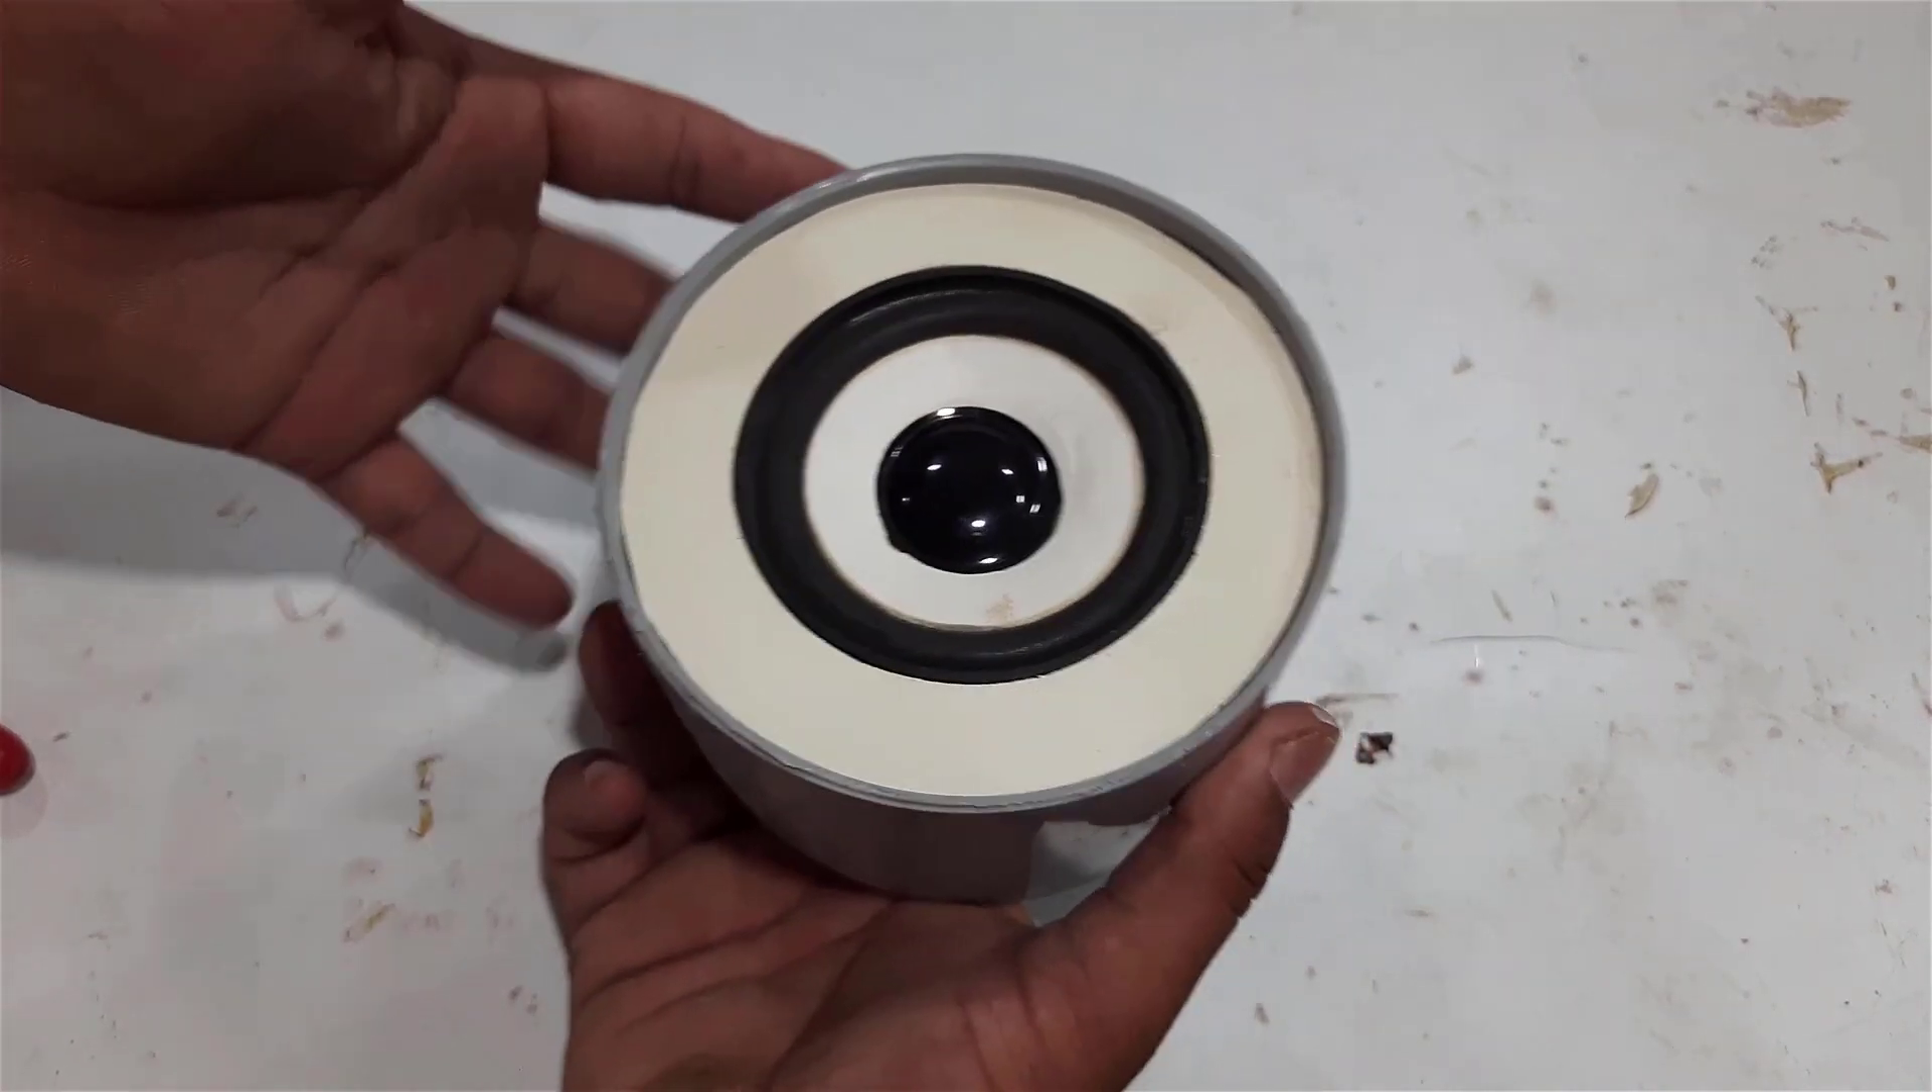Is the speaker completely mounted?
Yes.